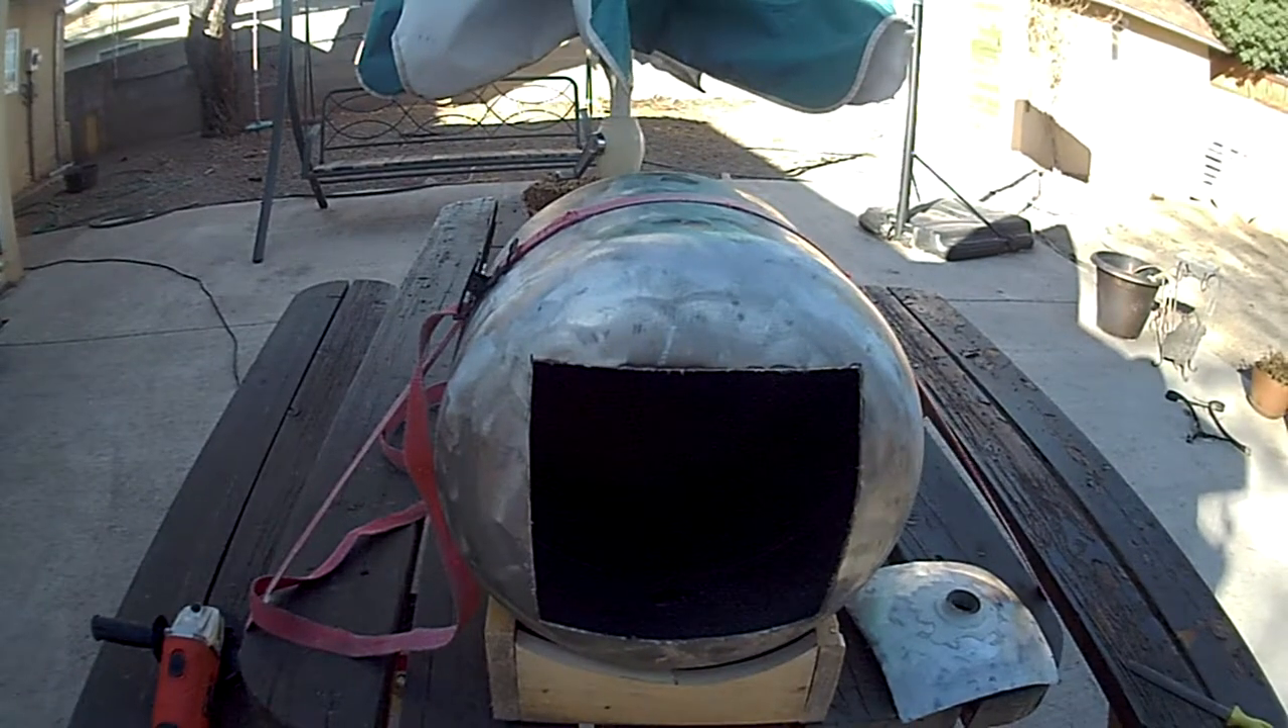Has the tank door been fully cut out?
Yes.